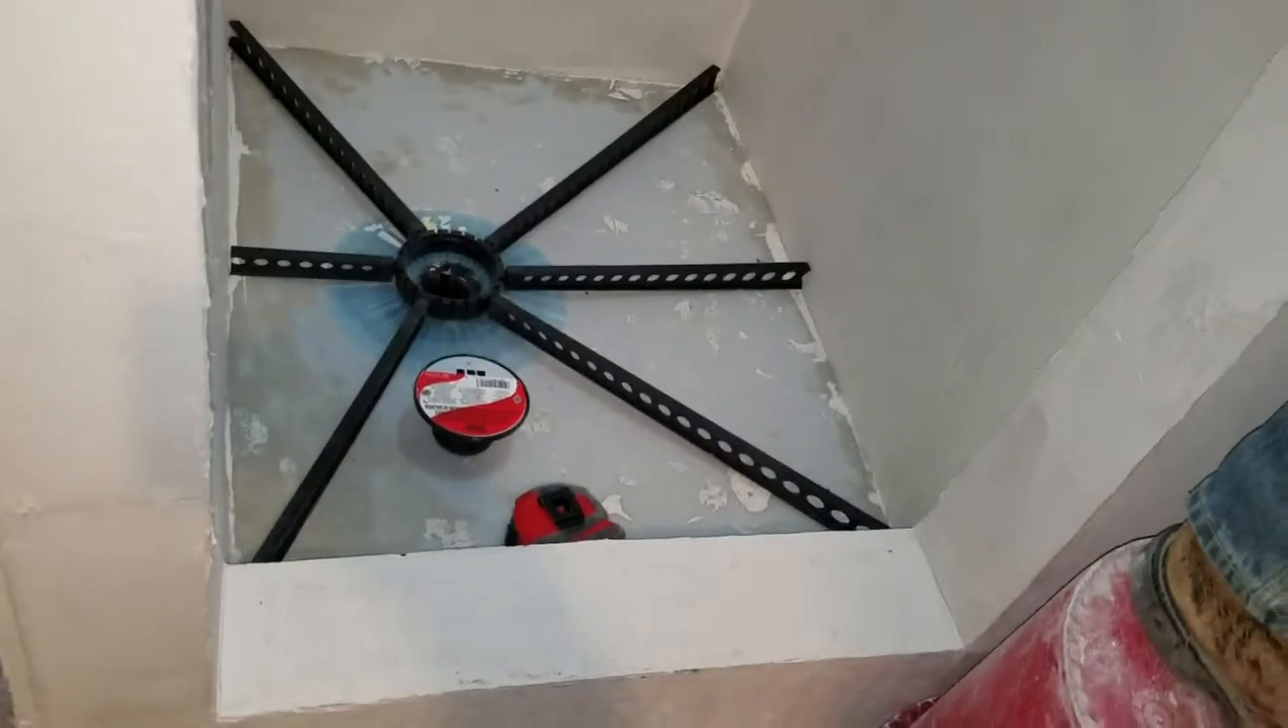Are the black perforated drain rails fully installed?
Yes.